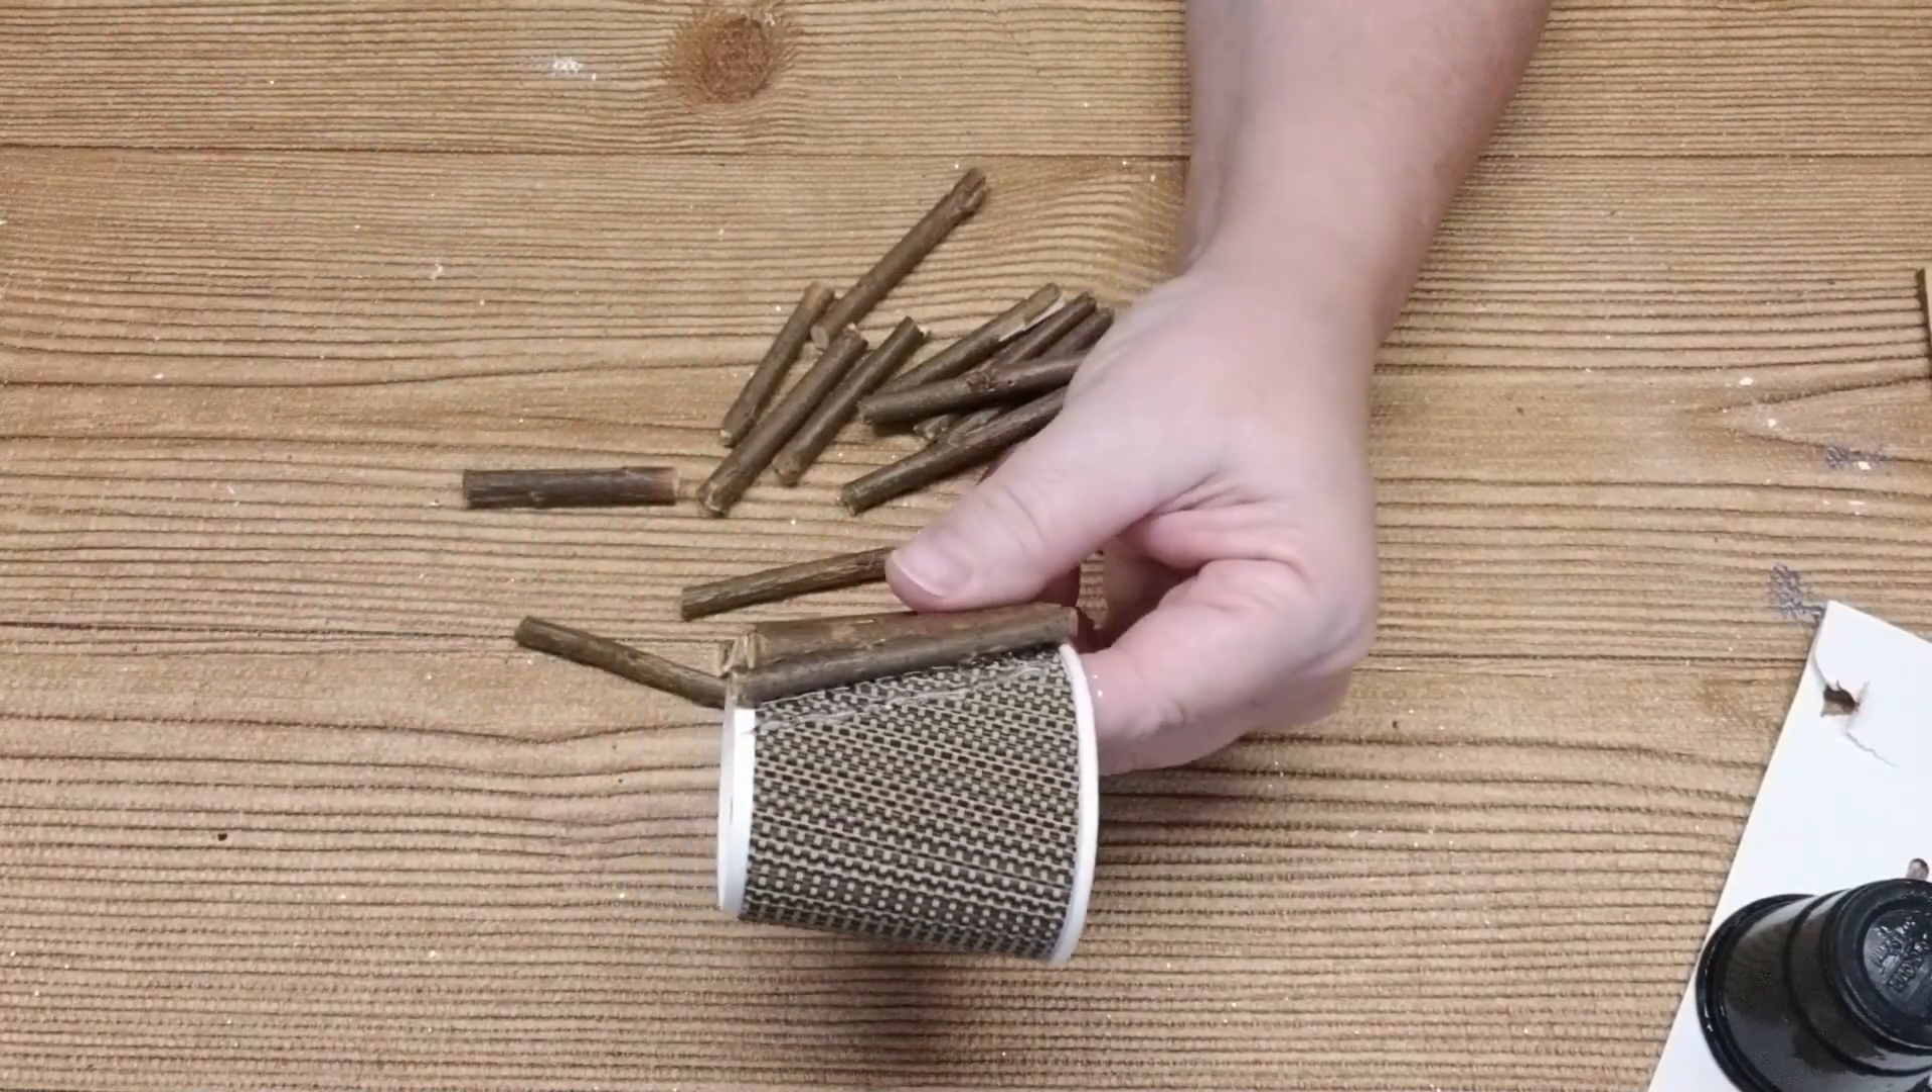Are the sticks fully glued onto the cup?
No.